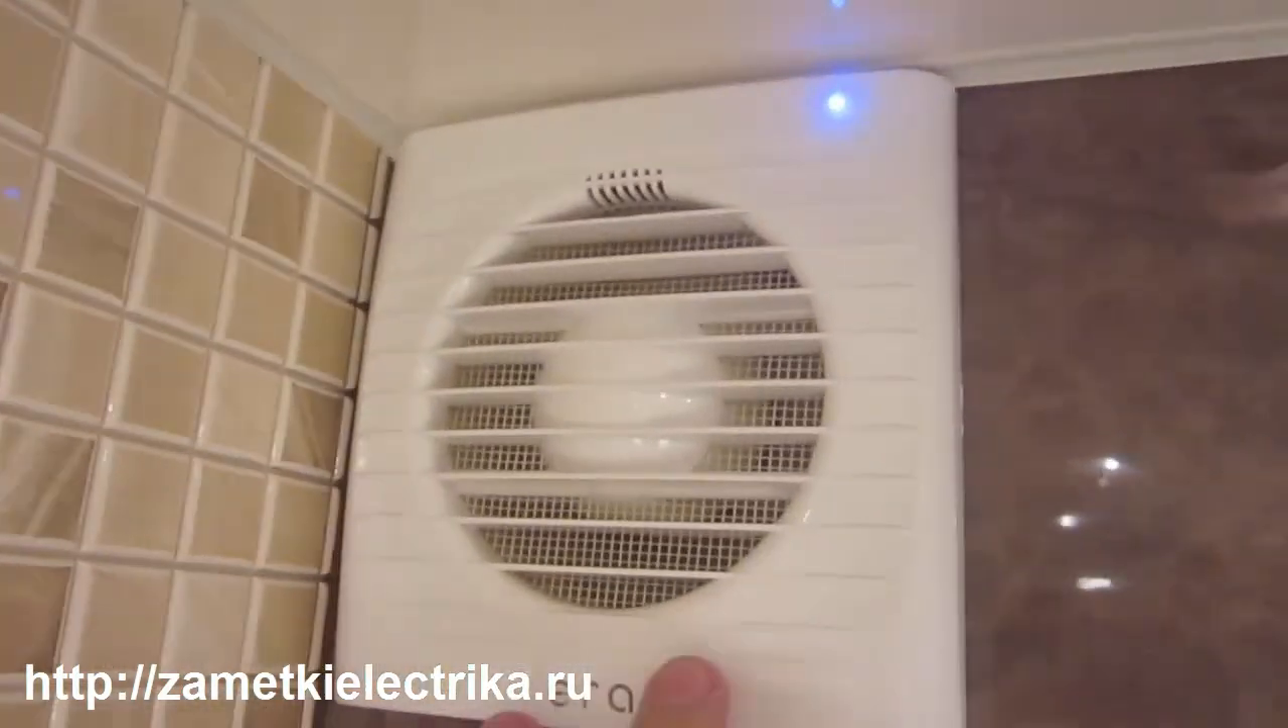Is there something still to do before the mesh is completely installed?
No.